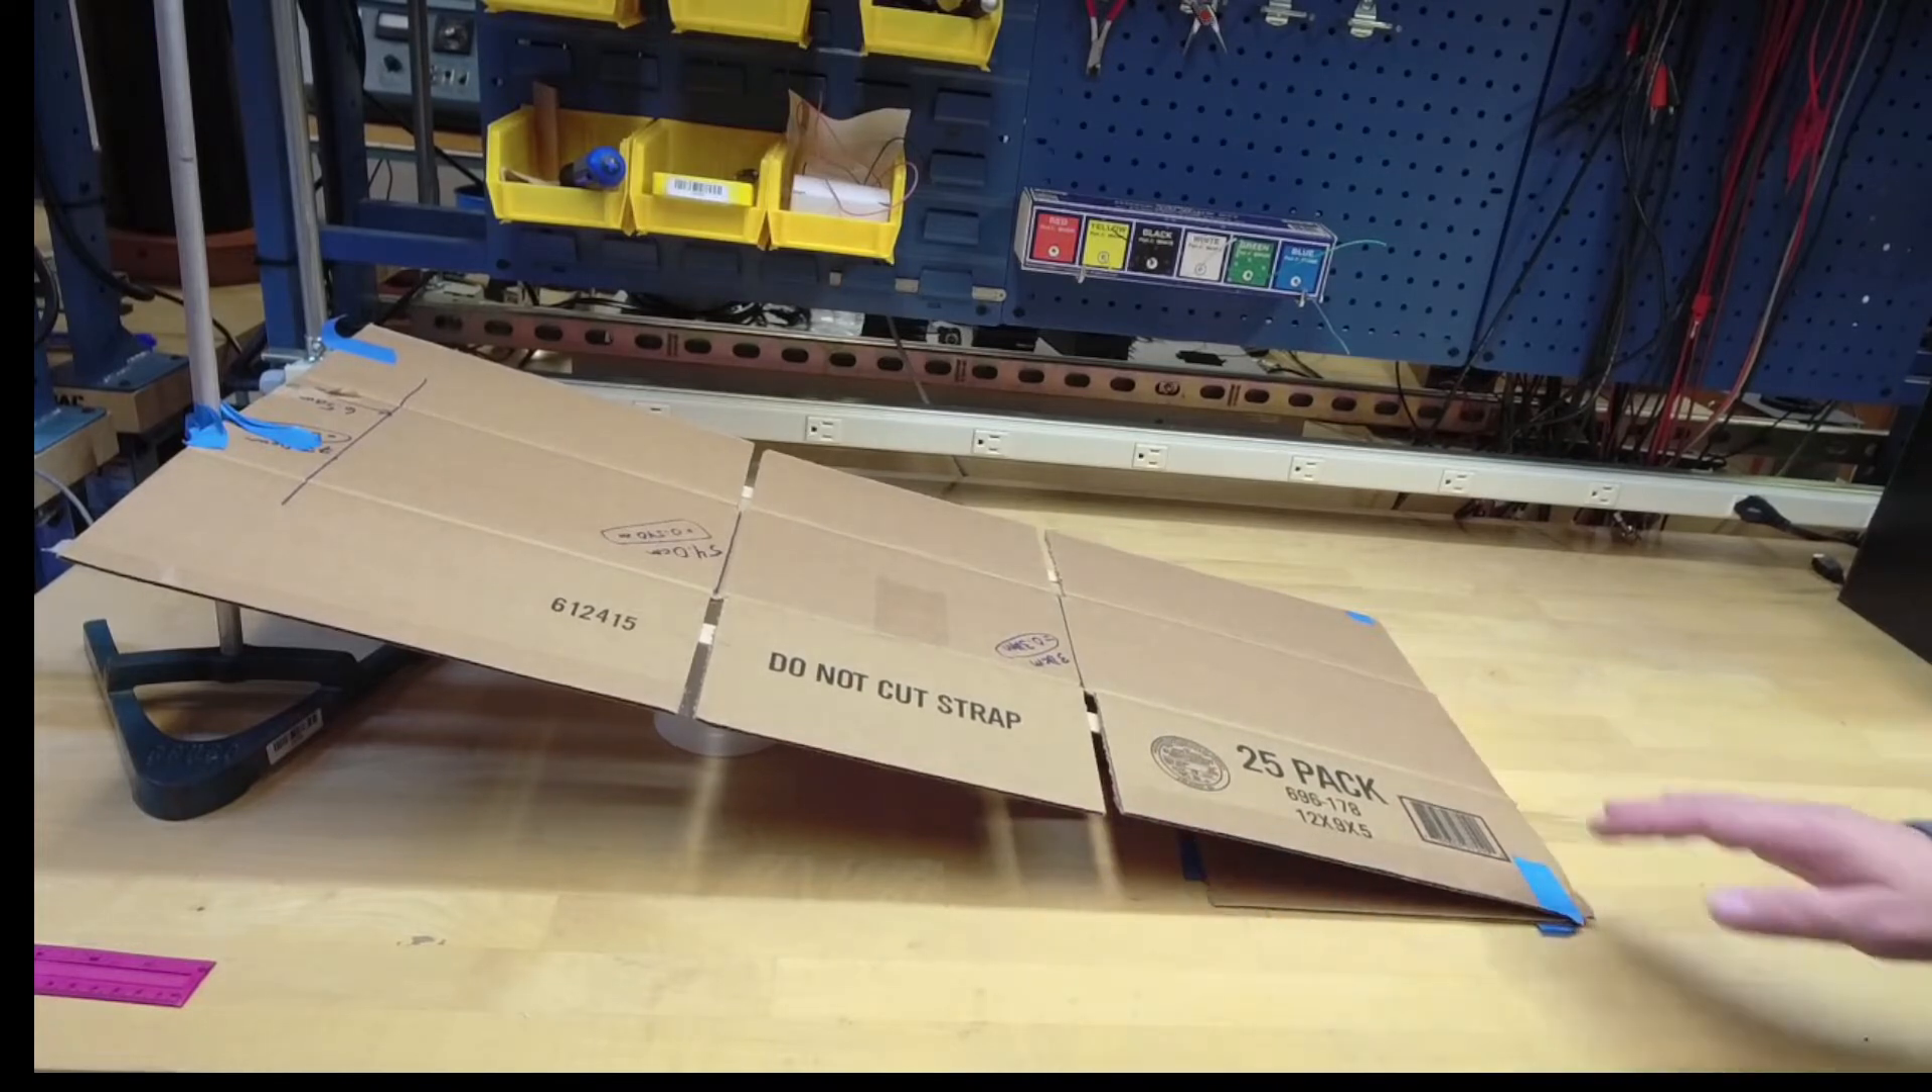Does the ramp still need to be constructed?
No.